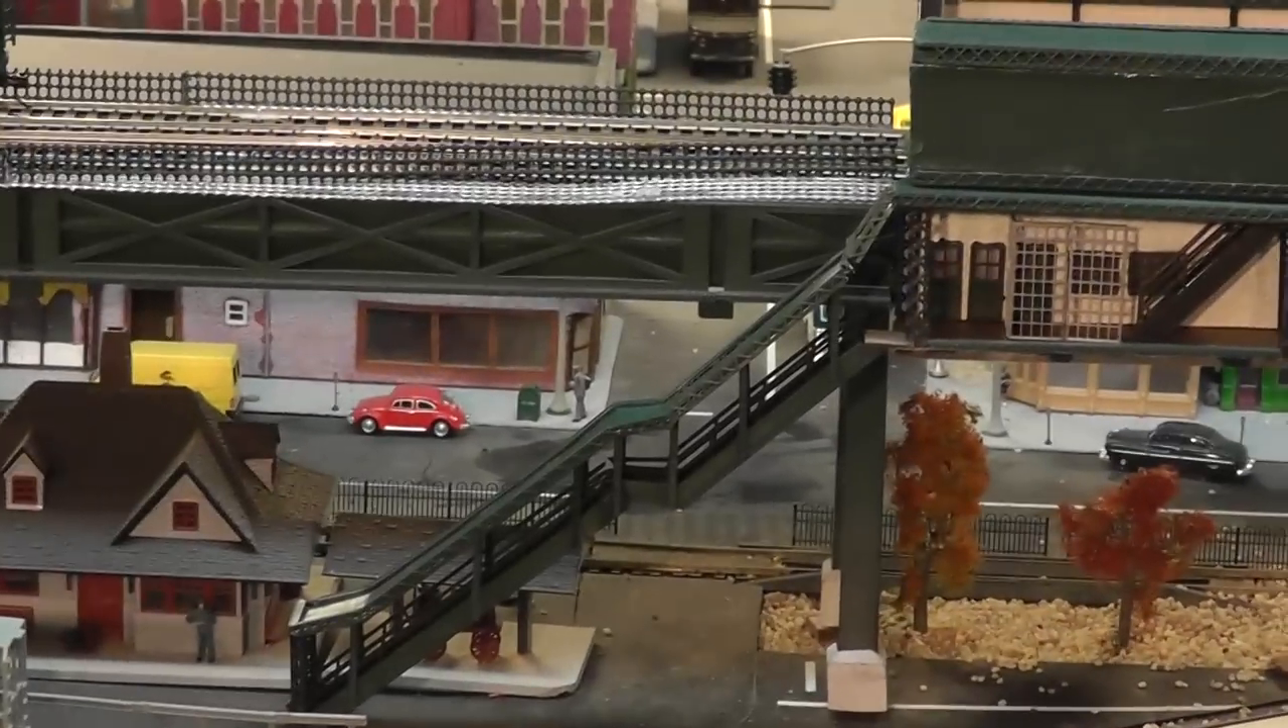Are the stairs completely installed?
Yes.